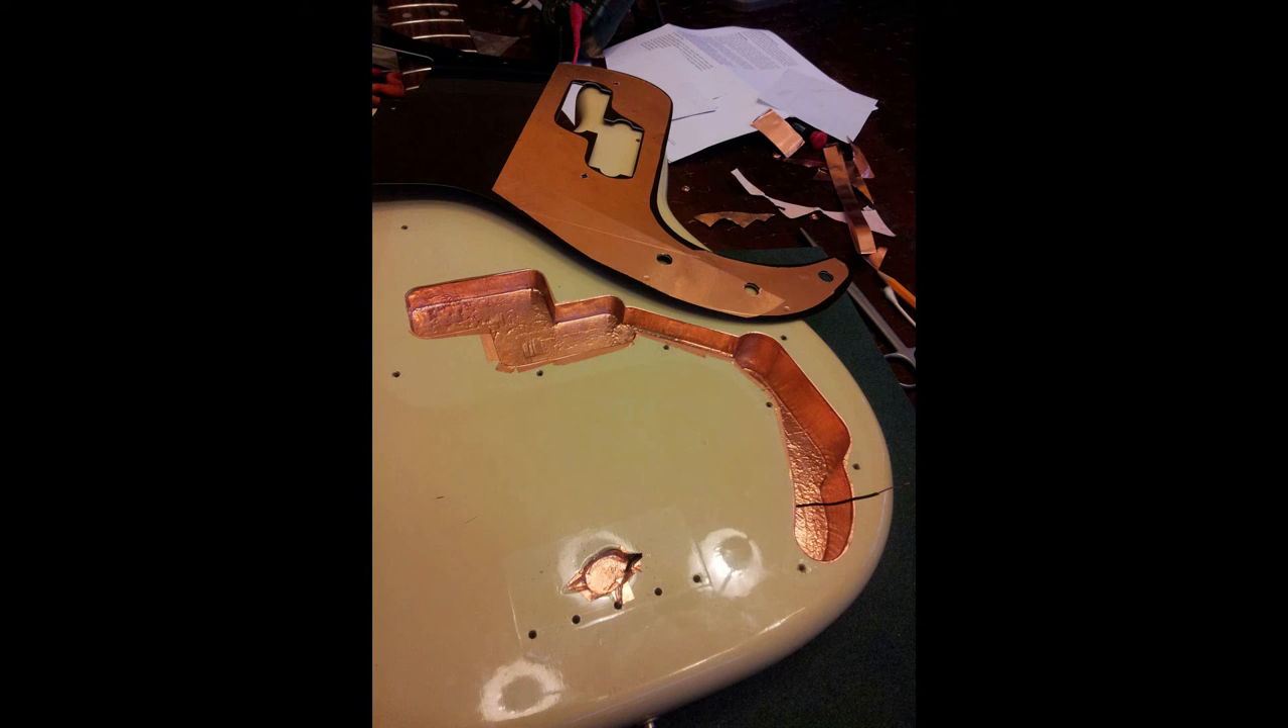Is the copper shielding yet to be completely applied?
No.